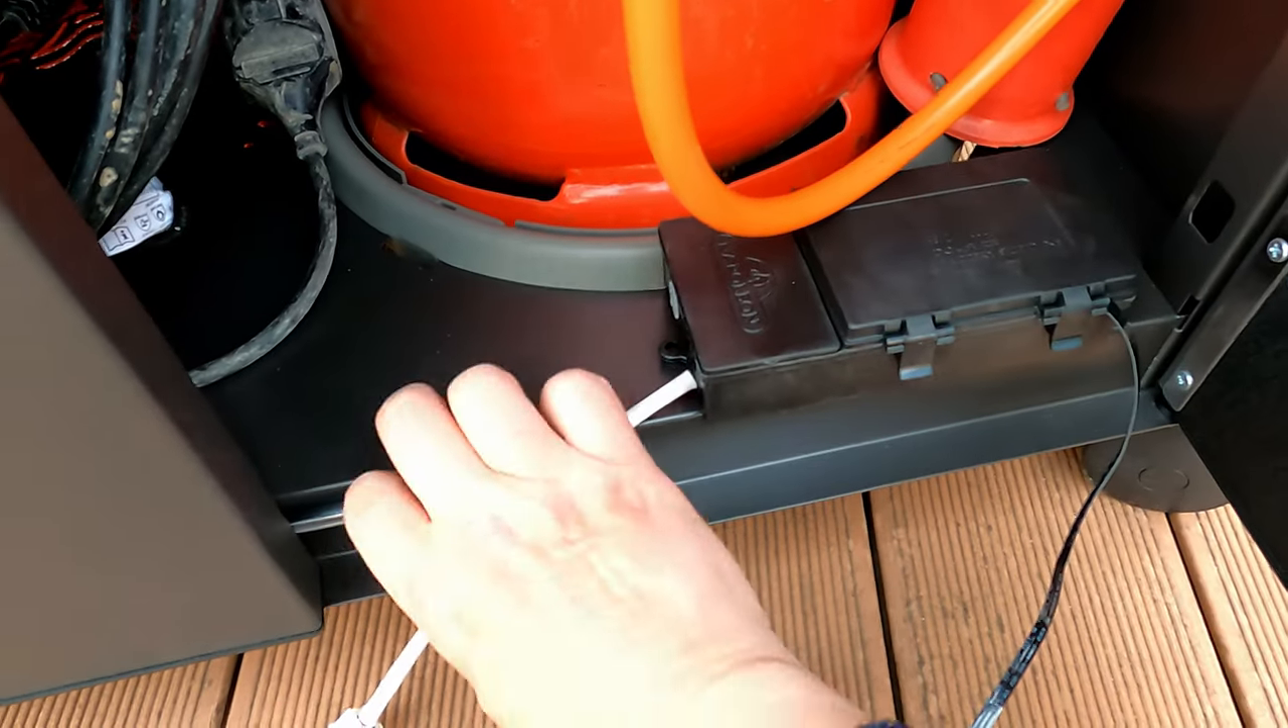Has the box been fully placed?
Yes.